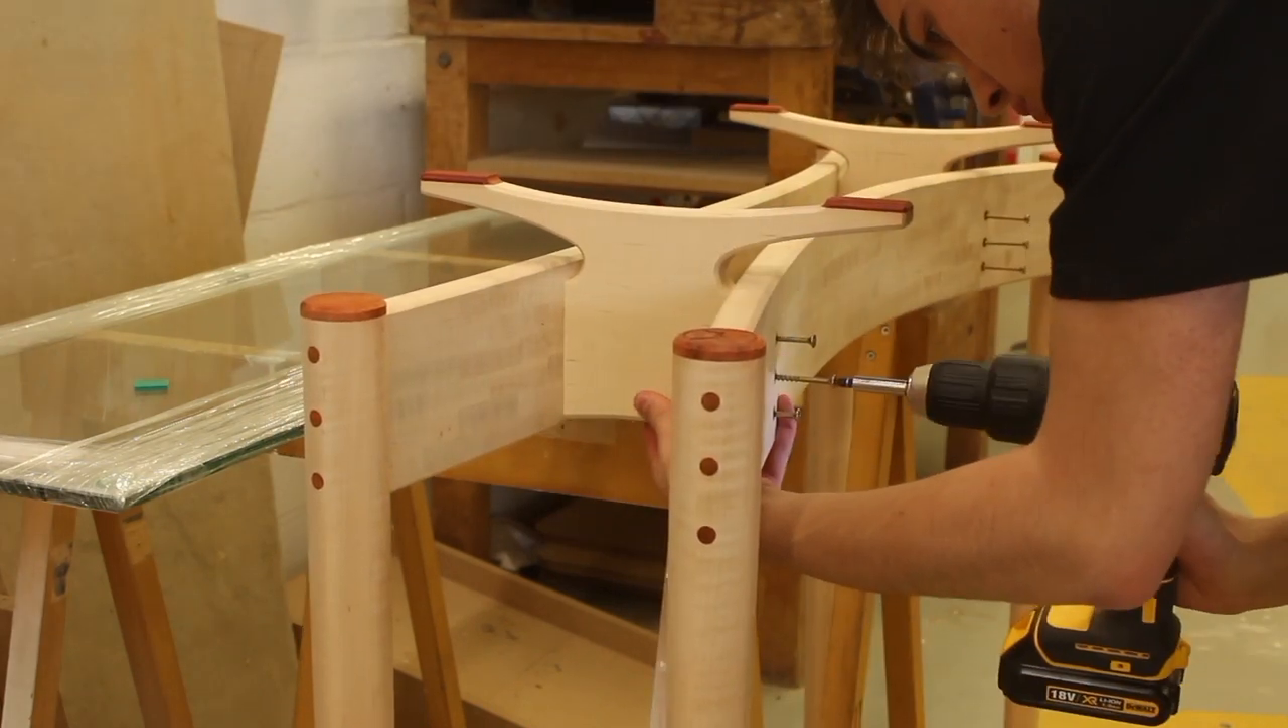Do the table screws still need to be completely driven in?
Yes.